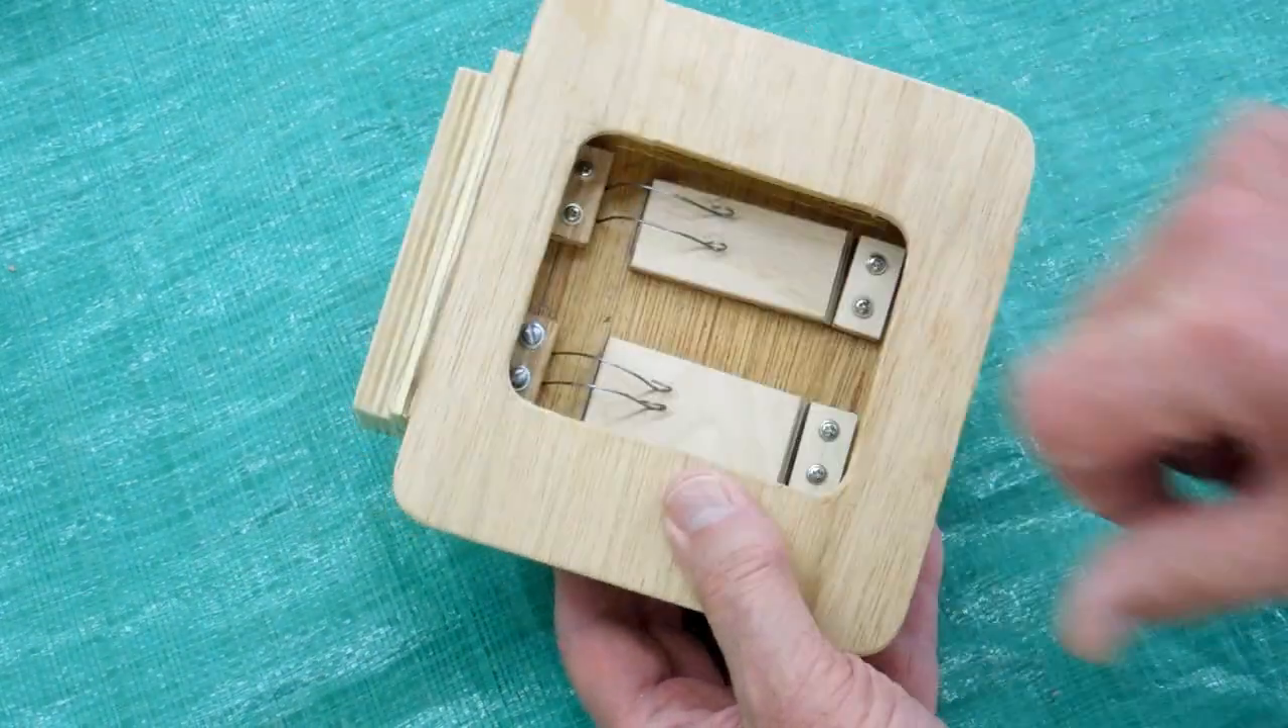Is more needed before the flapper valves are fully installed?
No.